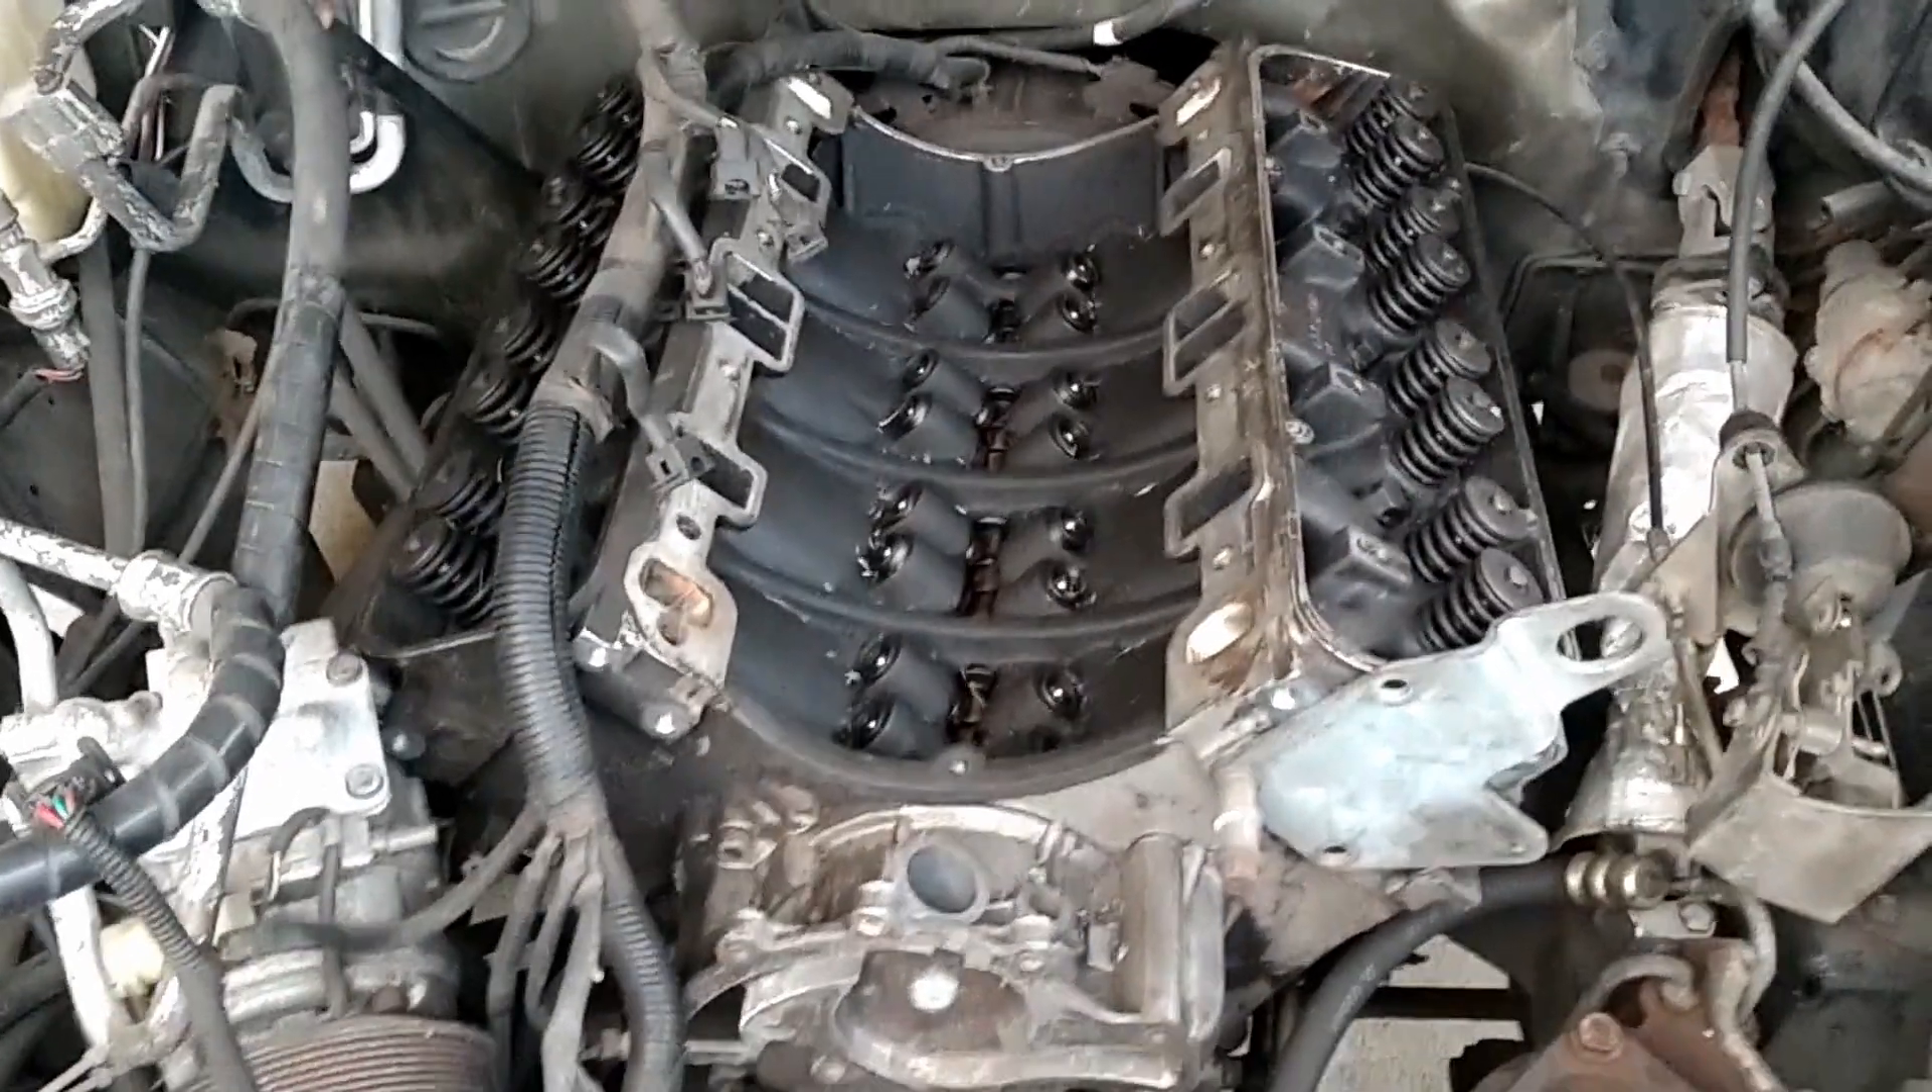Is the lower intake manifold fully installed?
No.